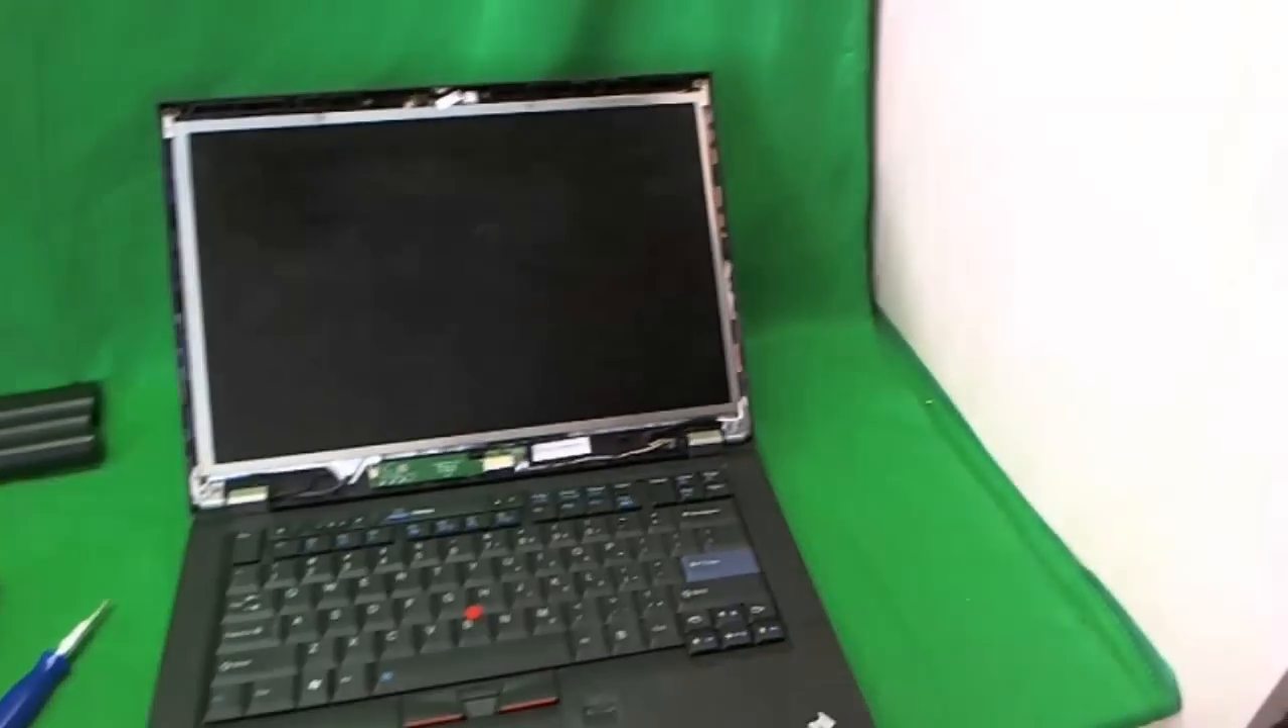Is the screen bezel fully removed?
Yes.